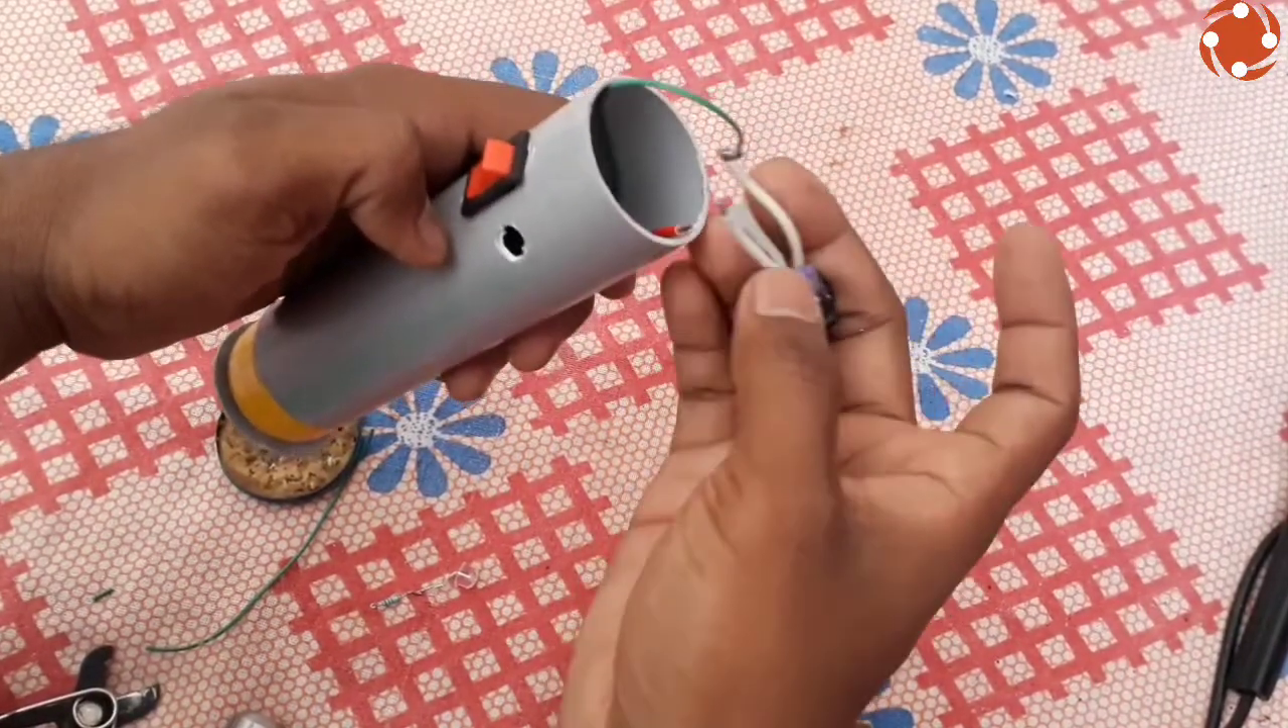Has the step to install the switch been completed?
Yes.